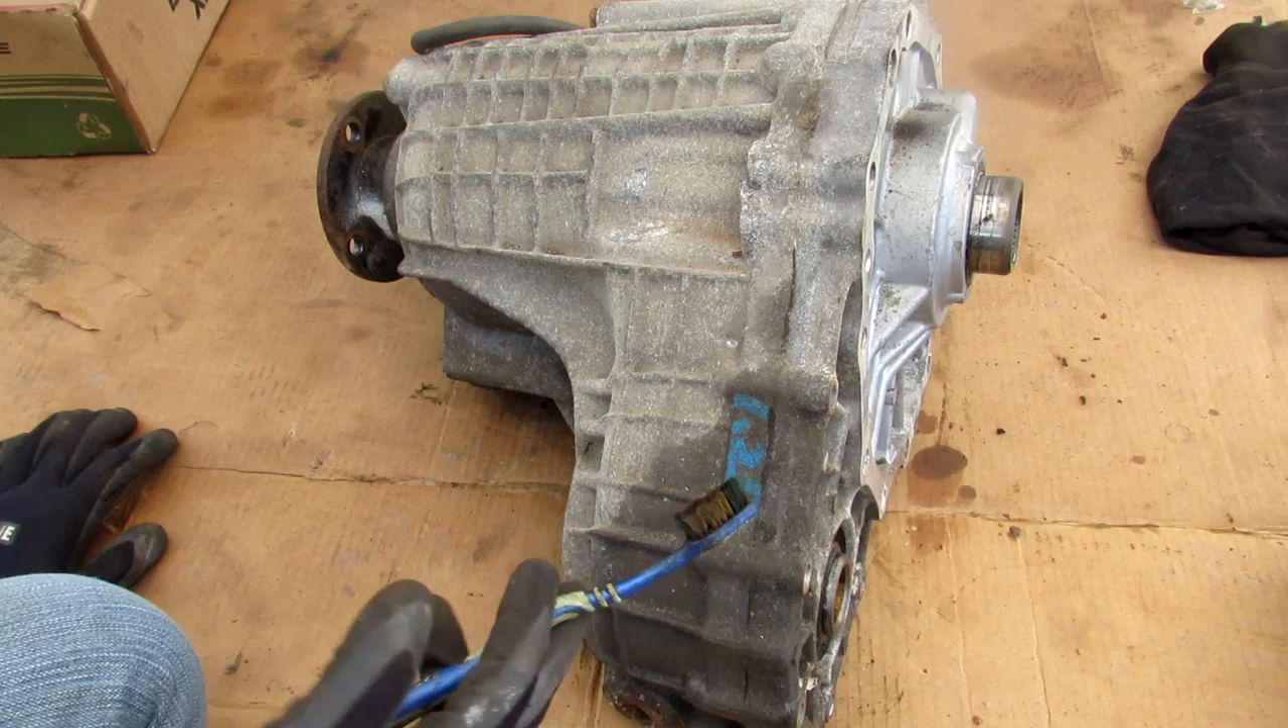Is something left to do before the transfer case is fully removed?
No.